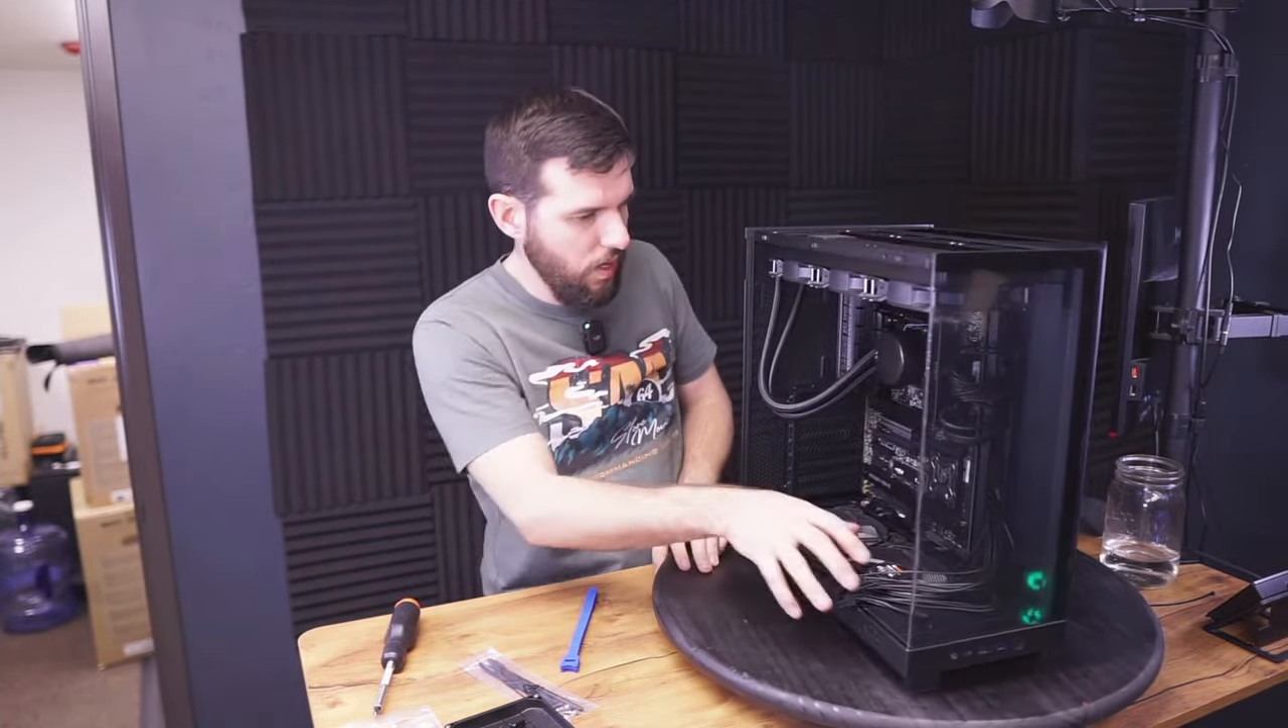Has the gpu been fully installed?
No.